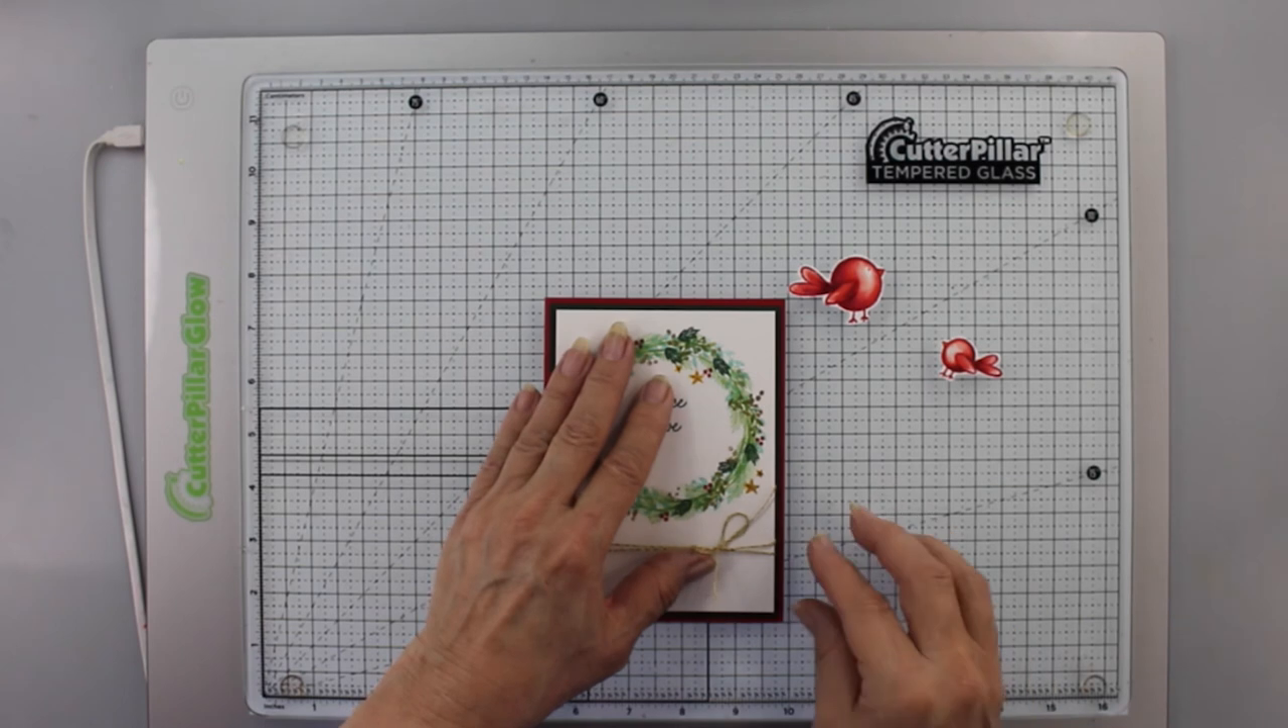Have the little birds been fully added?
No.